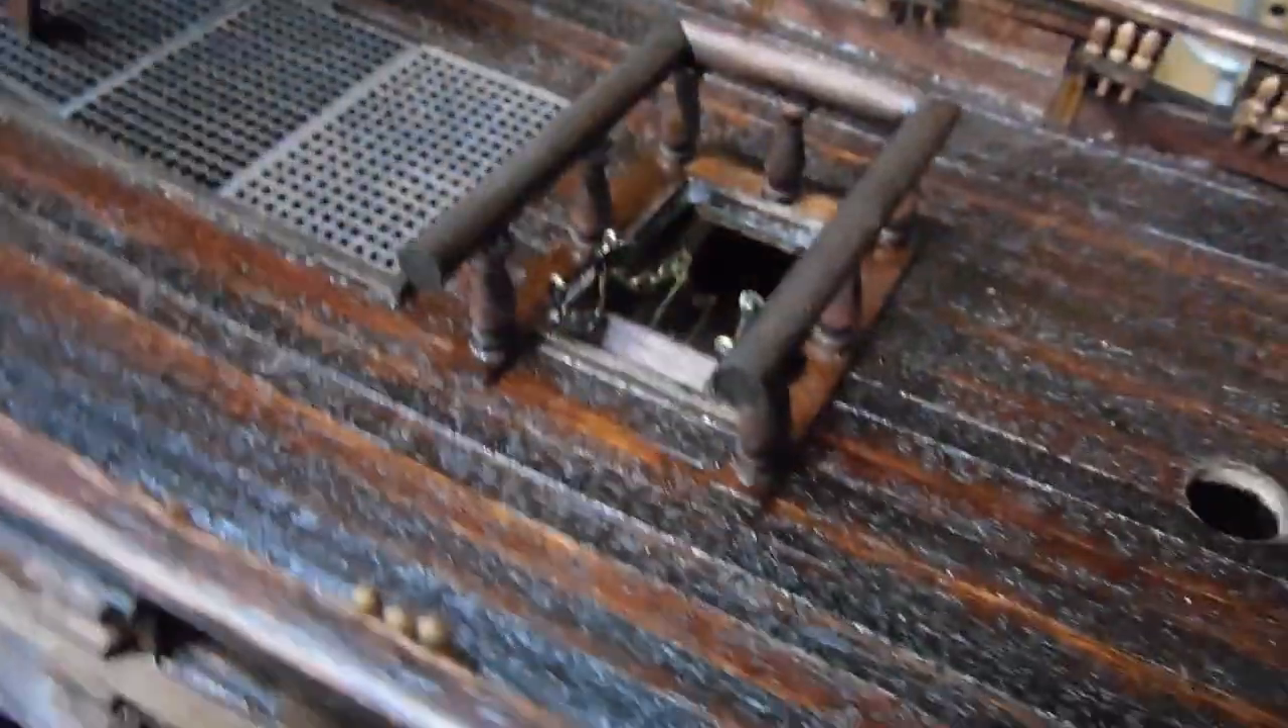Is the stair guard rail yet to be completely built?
No.